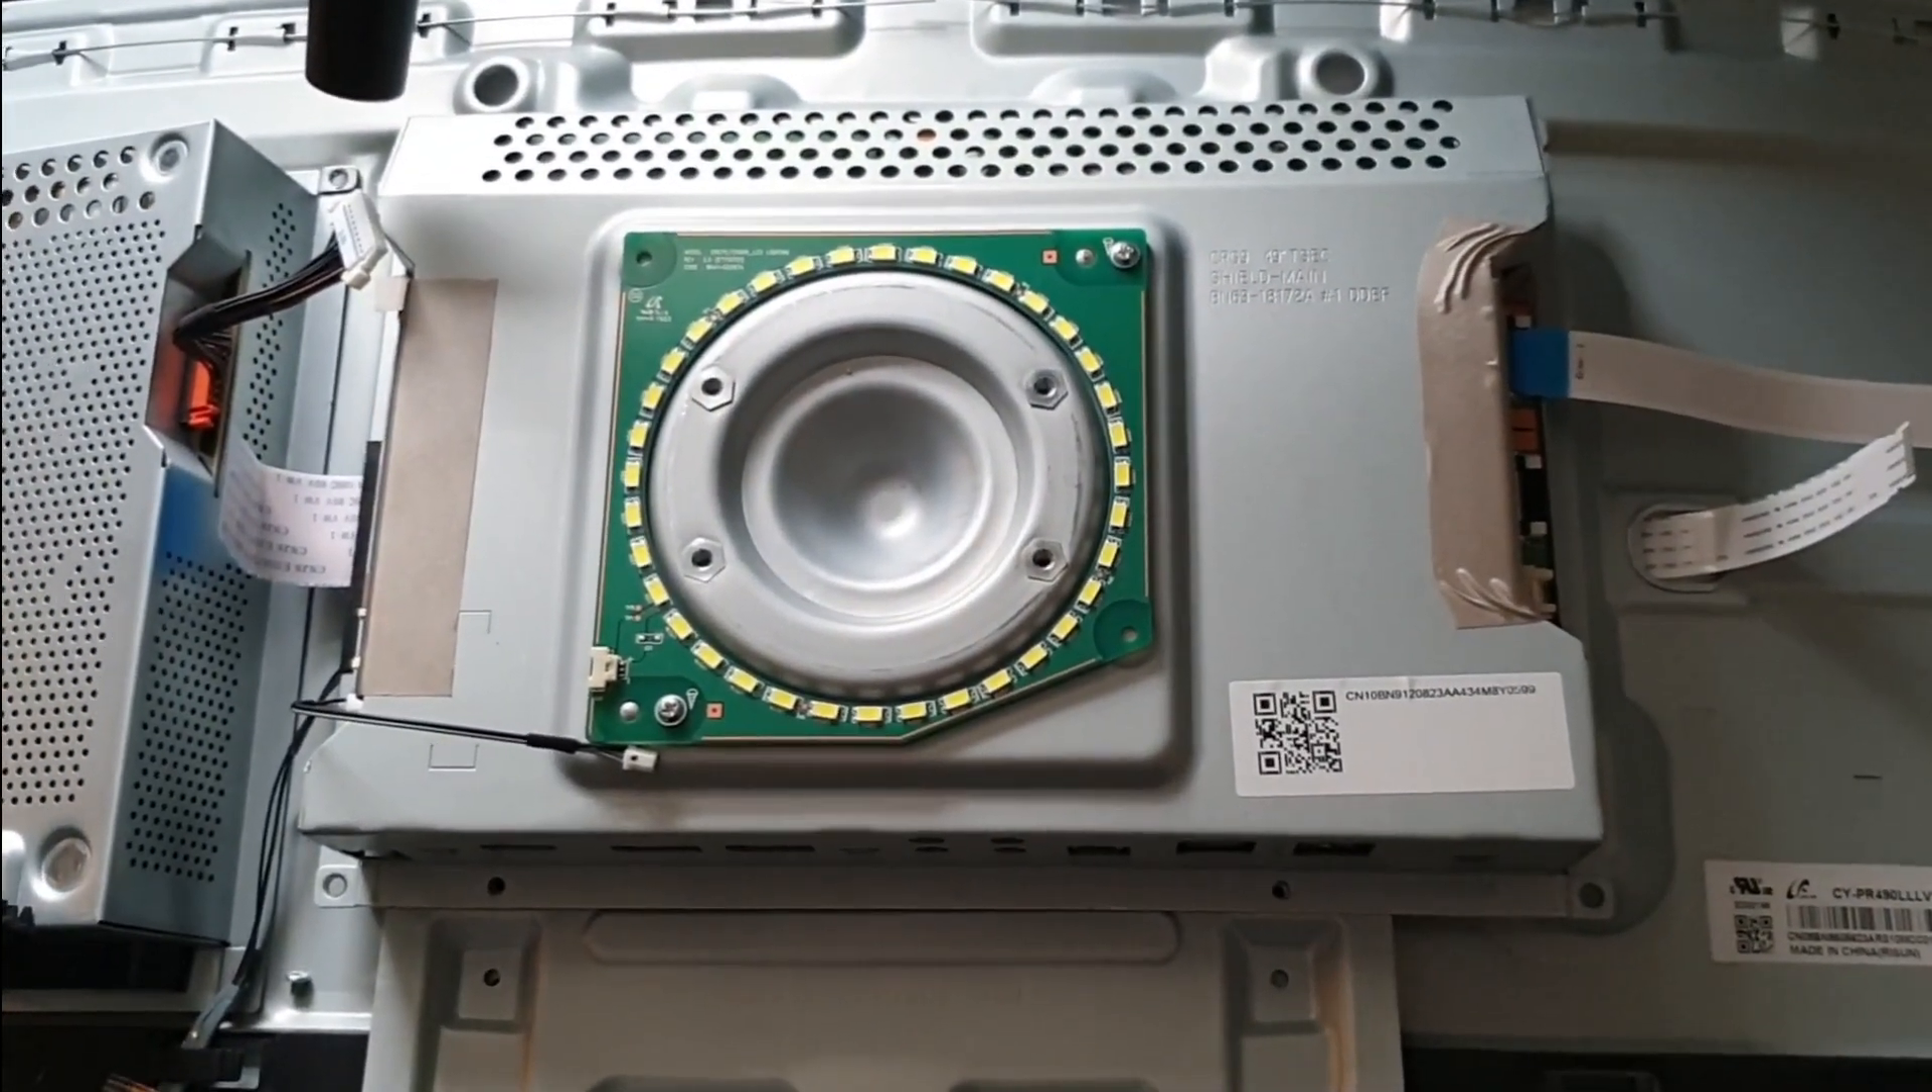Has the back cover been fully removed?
Yes.